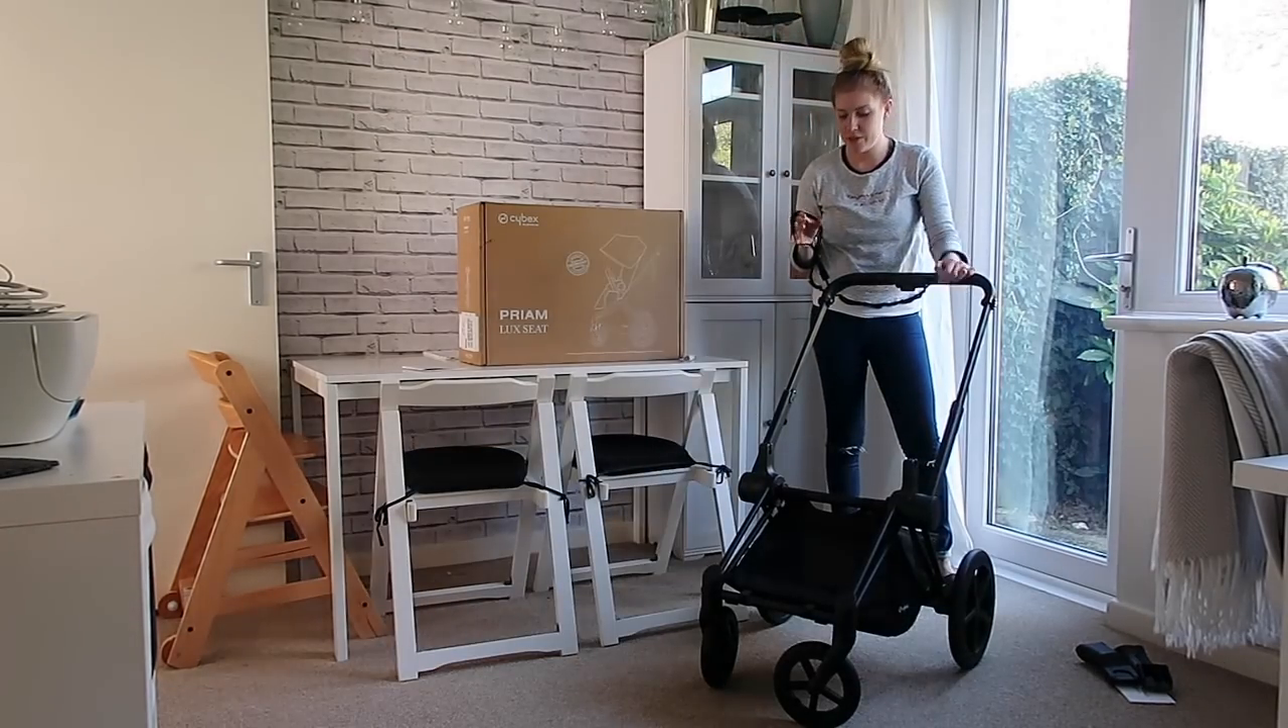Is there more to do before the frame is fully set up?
No.